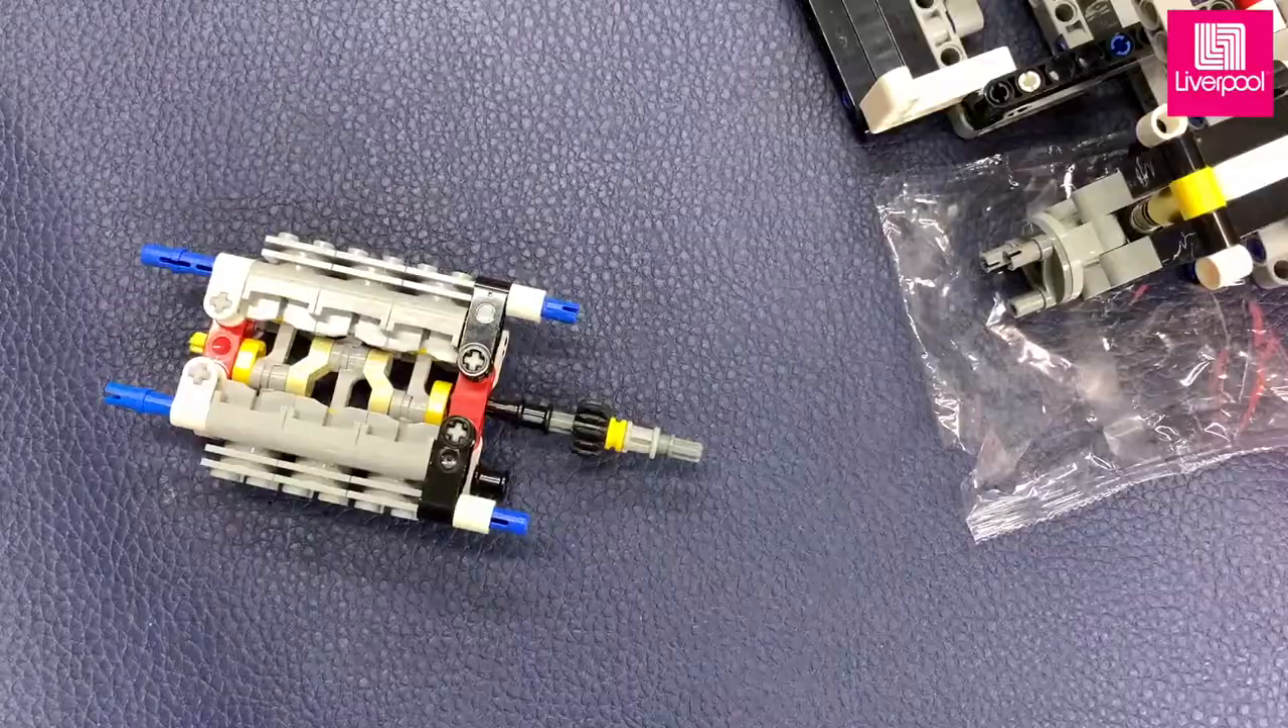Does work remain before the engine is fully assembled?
No.